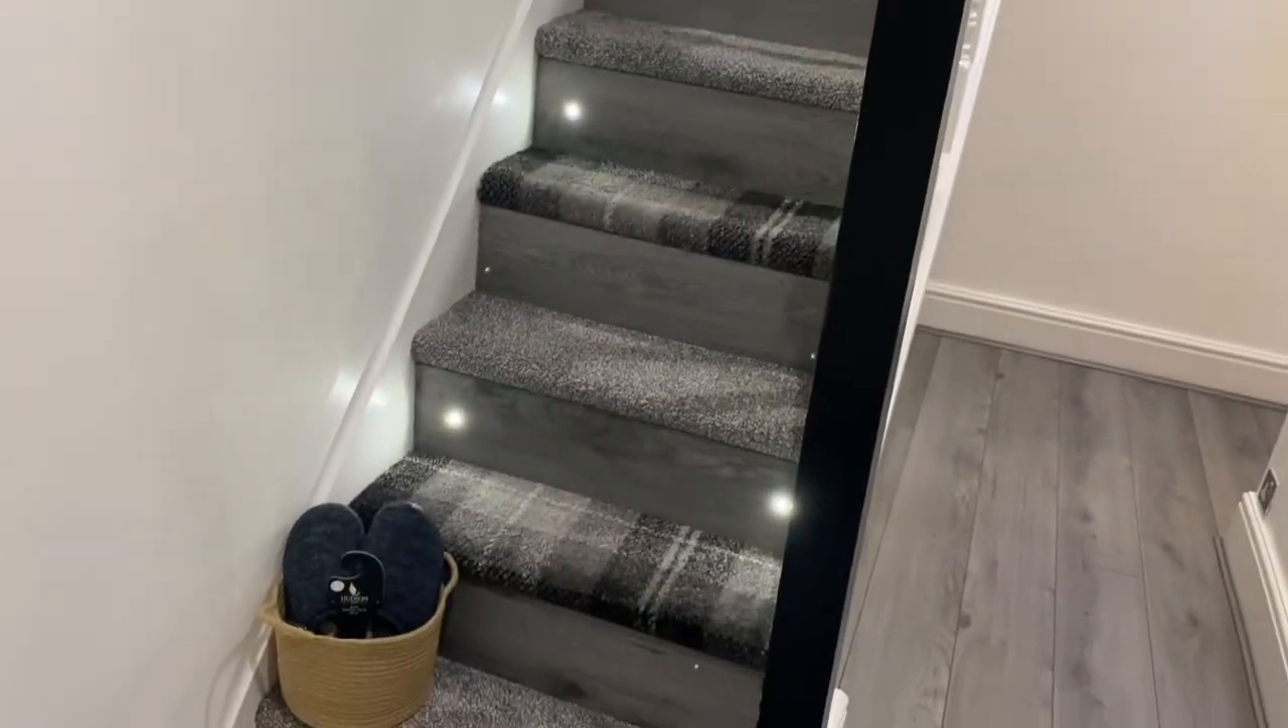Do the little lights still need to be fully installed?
No.